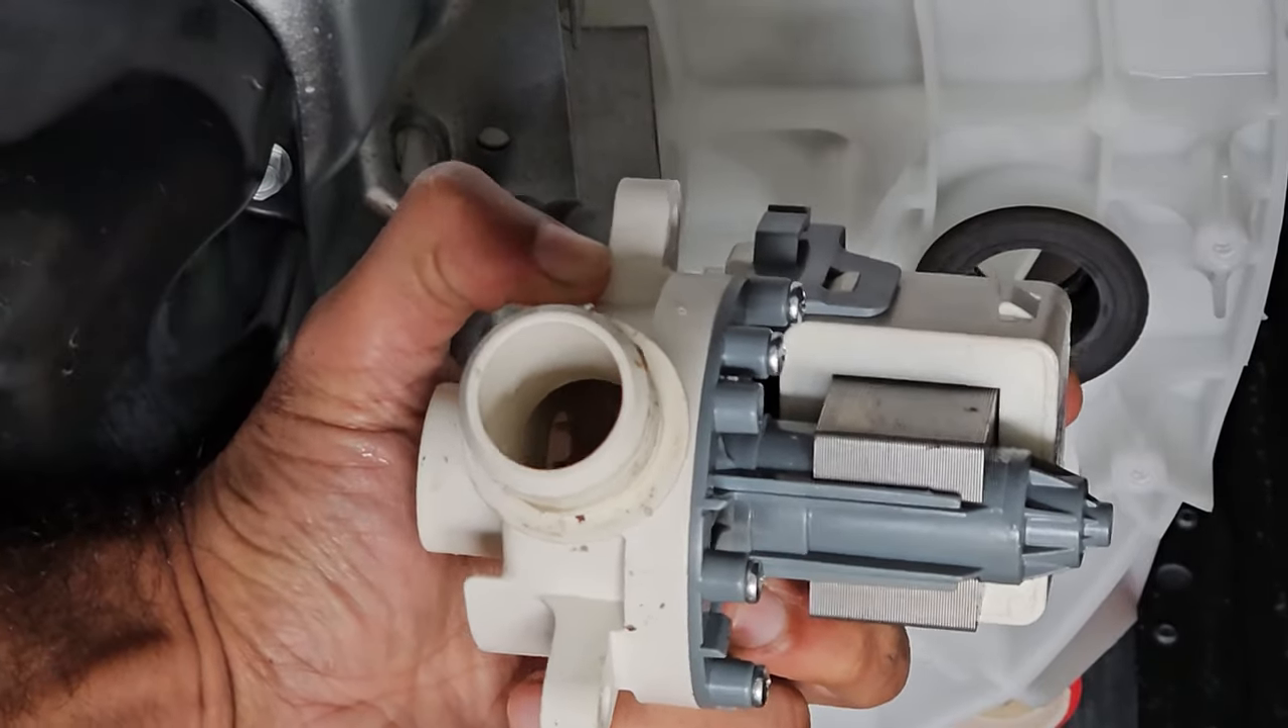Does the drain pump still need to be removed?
No.